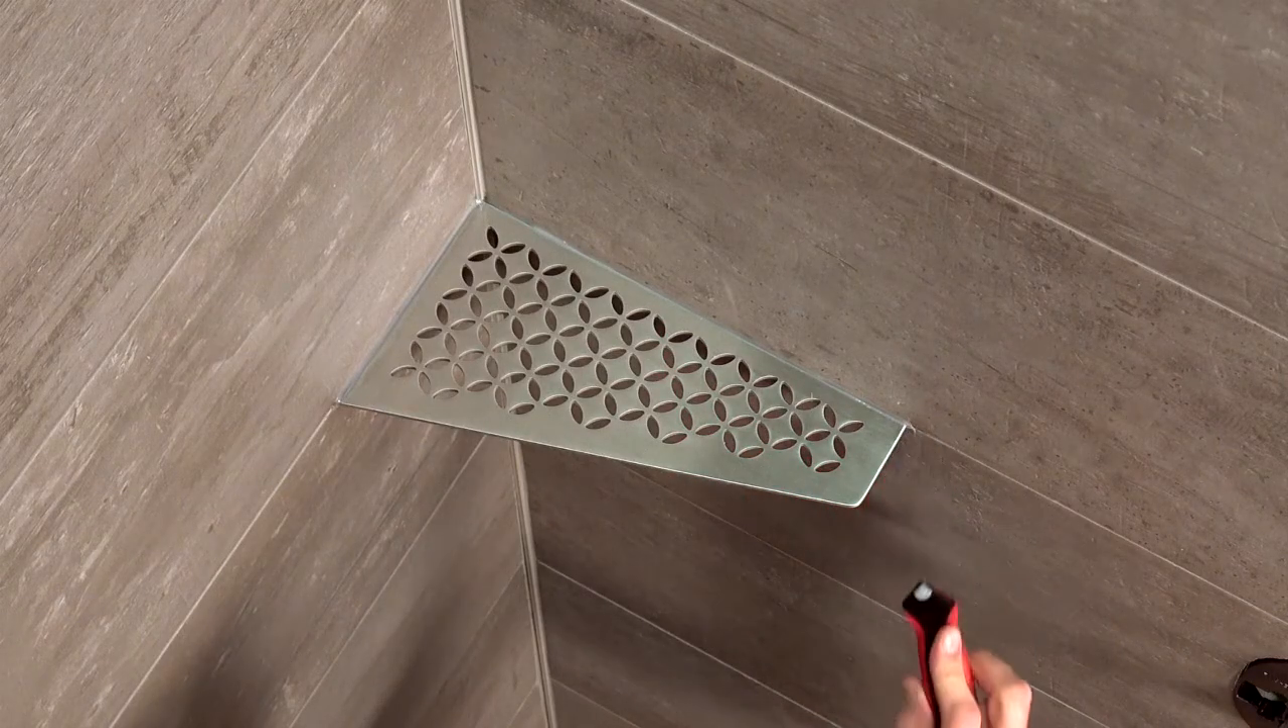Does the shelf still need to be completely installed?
No.